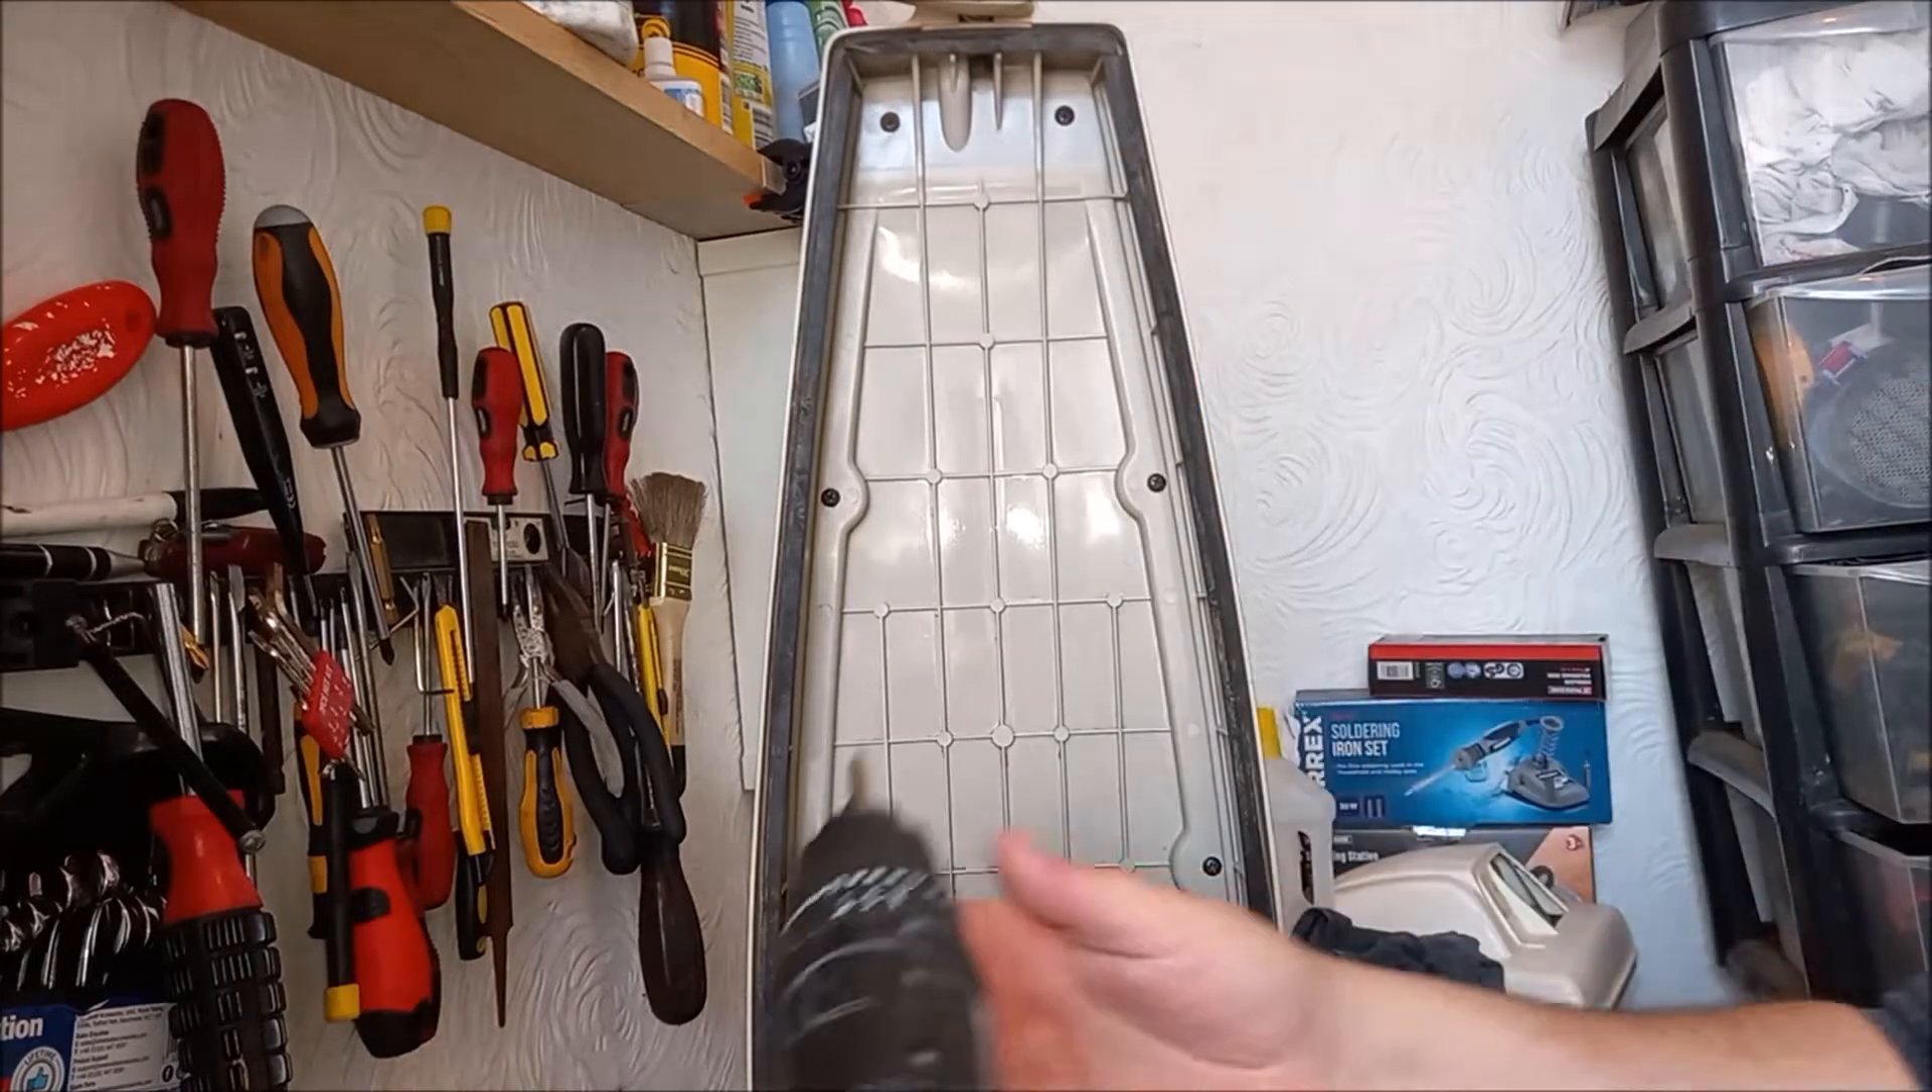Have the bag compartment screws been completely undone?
No.